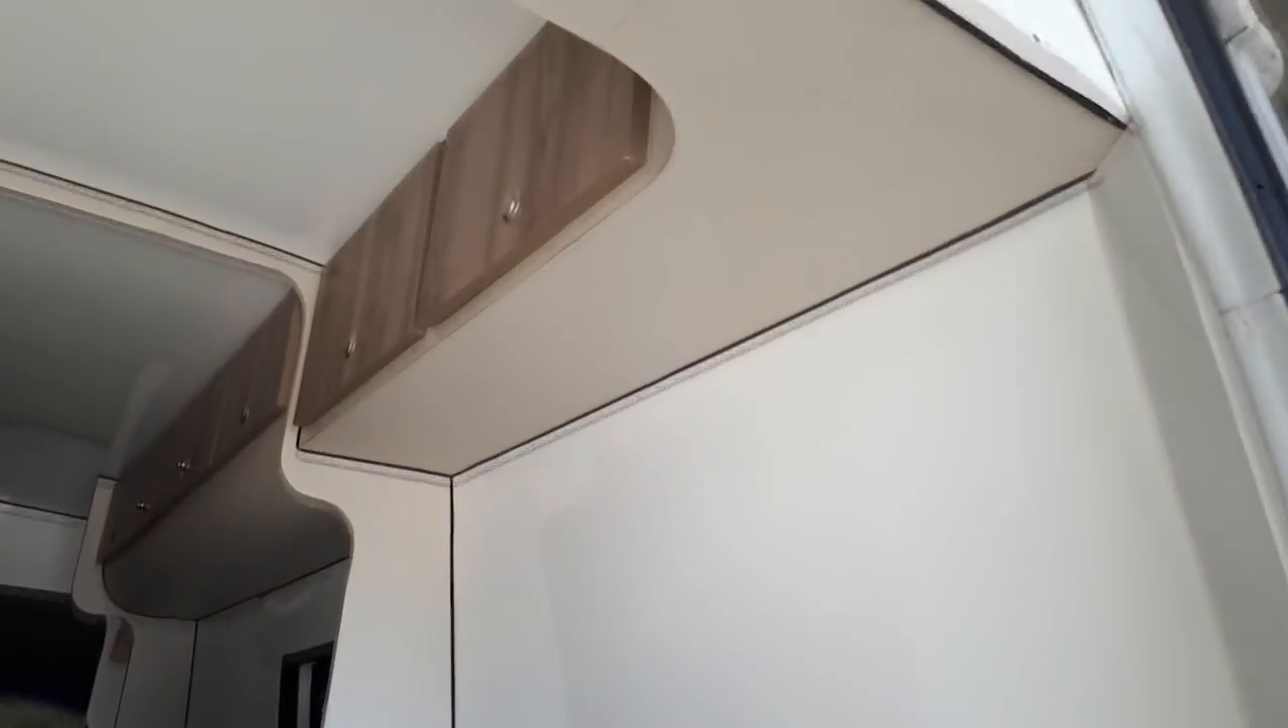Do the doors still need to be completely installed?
No.